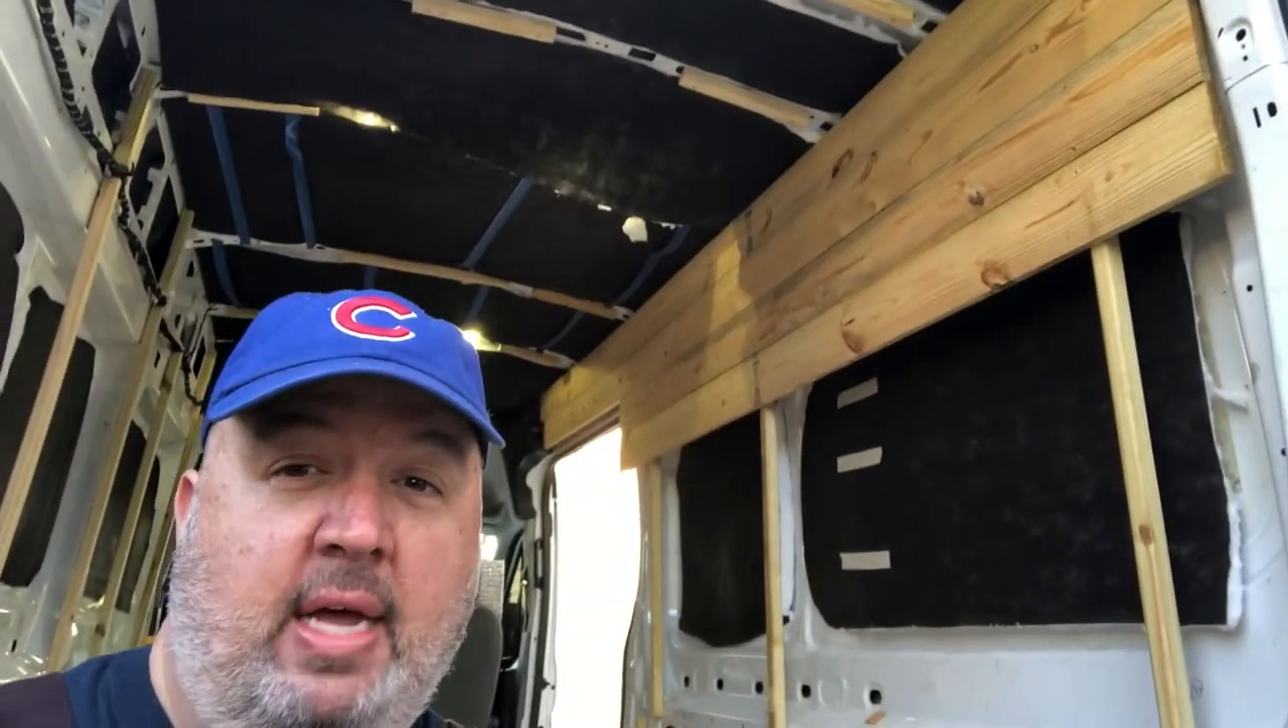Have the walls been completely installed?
No.